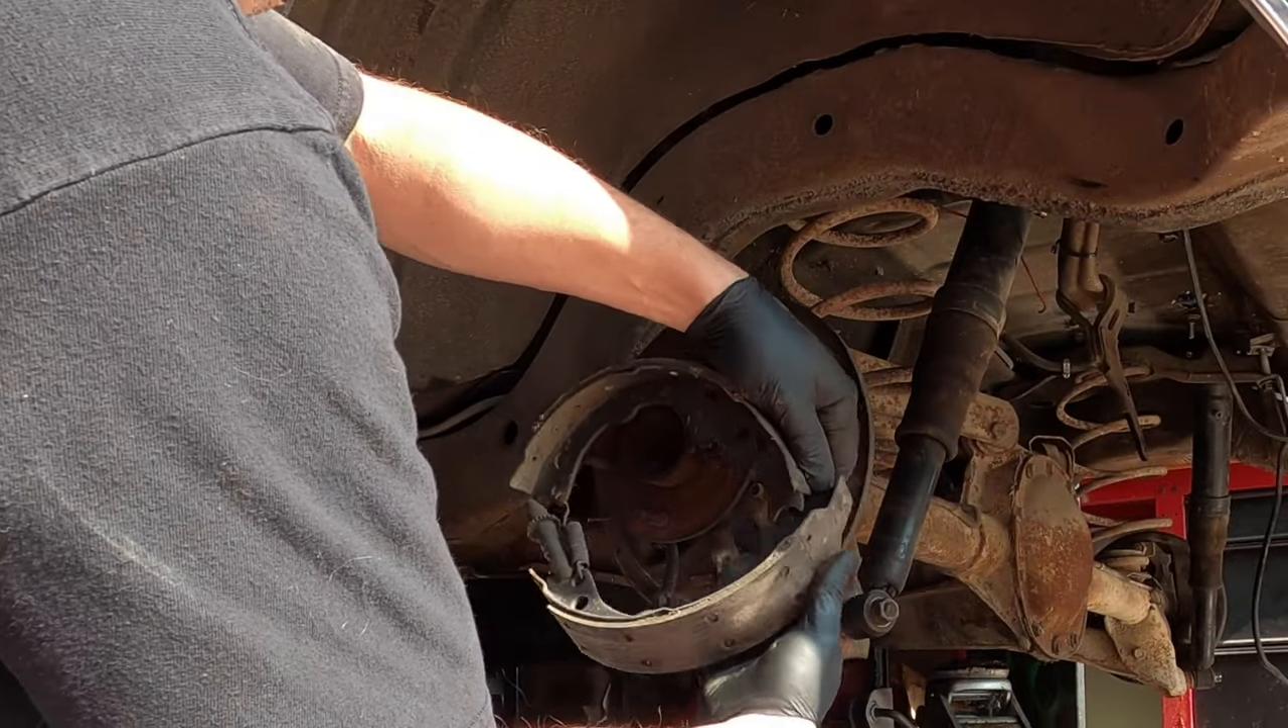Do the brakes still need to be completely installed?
Yes.